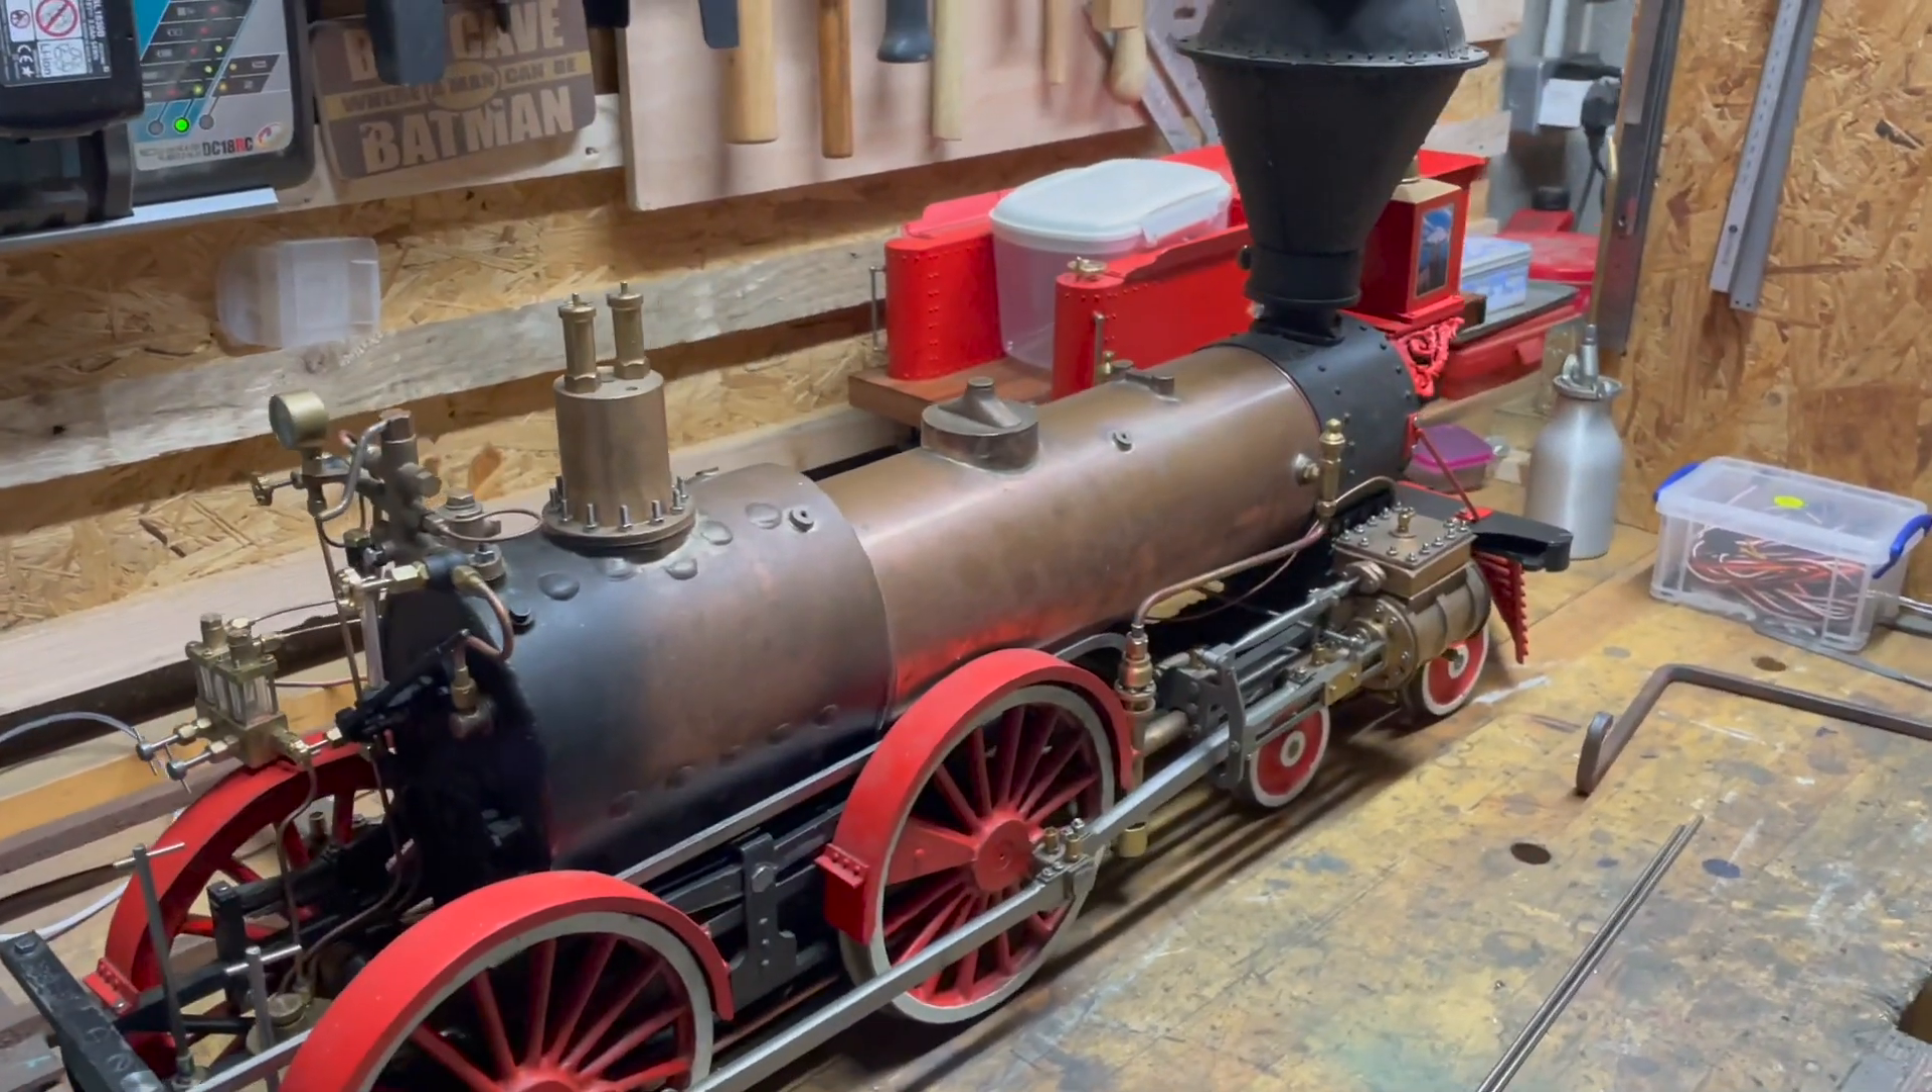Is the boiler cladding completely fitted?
No.